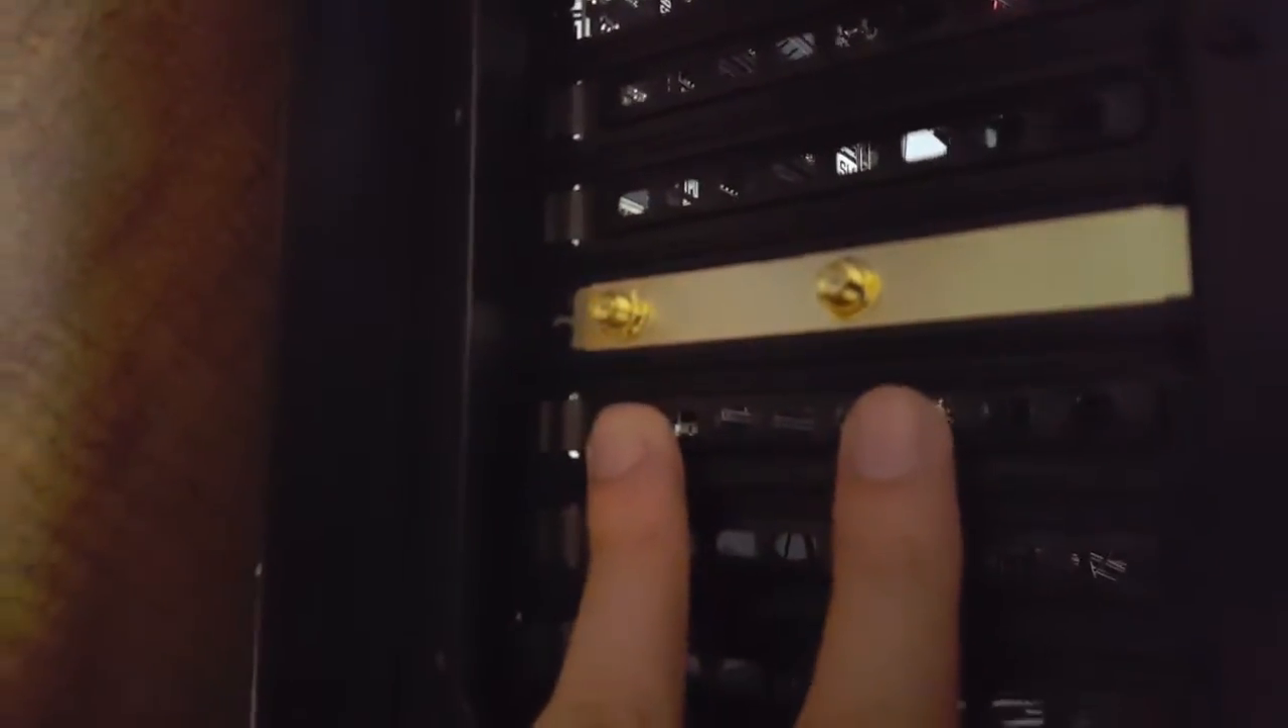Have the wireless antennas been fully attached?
No.